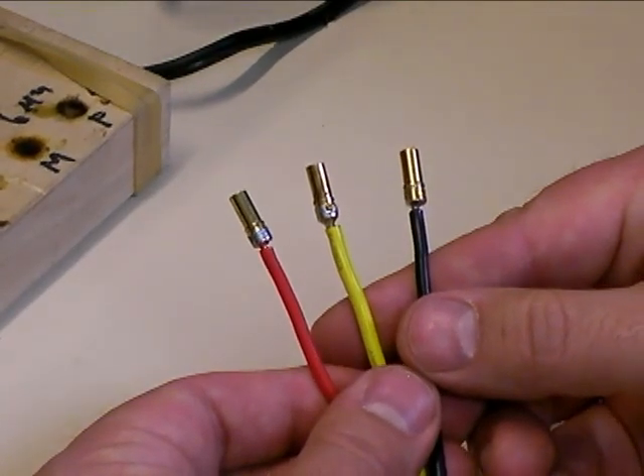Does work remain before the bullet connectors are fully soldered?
No.